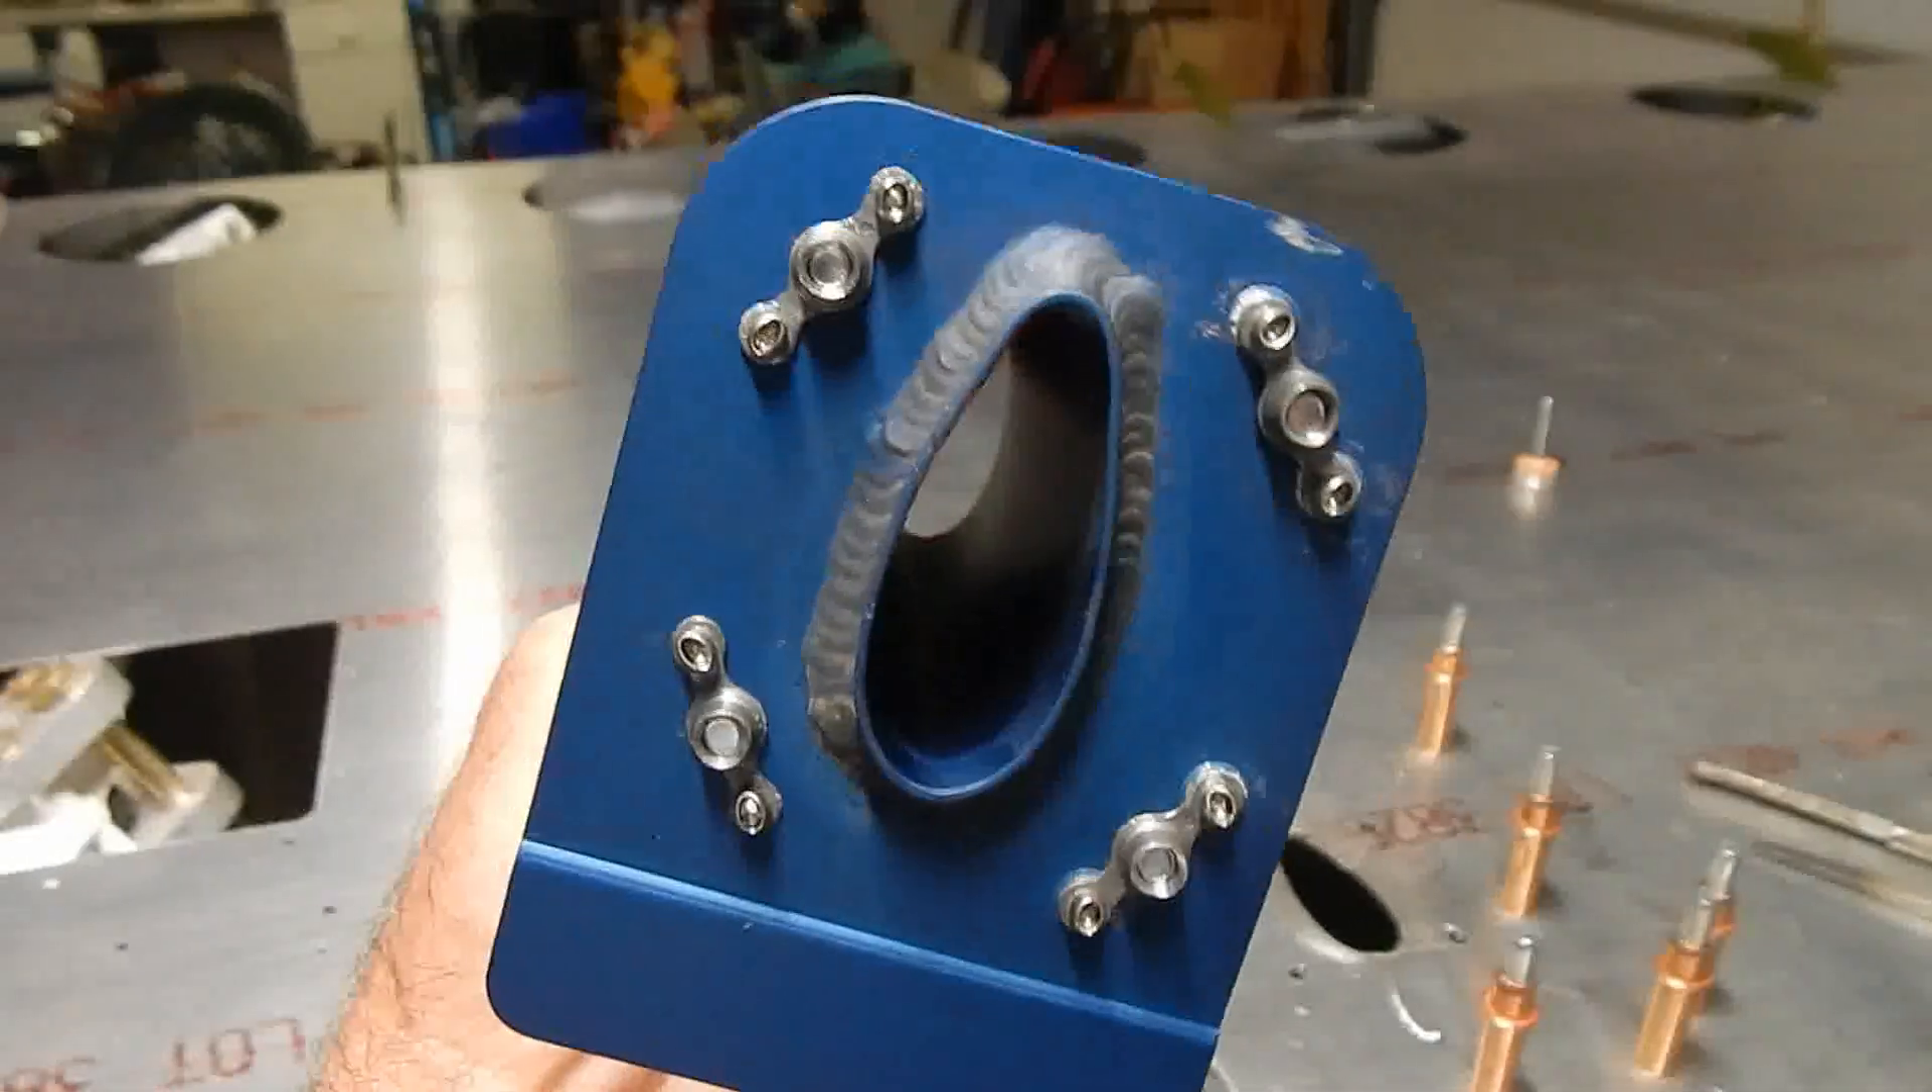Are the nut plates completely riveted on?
Yes.